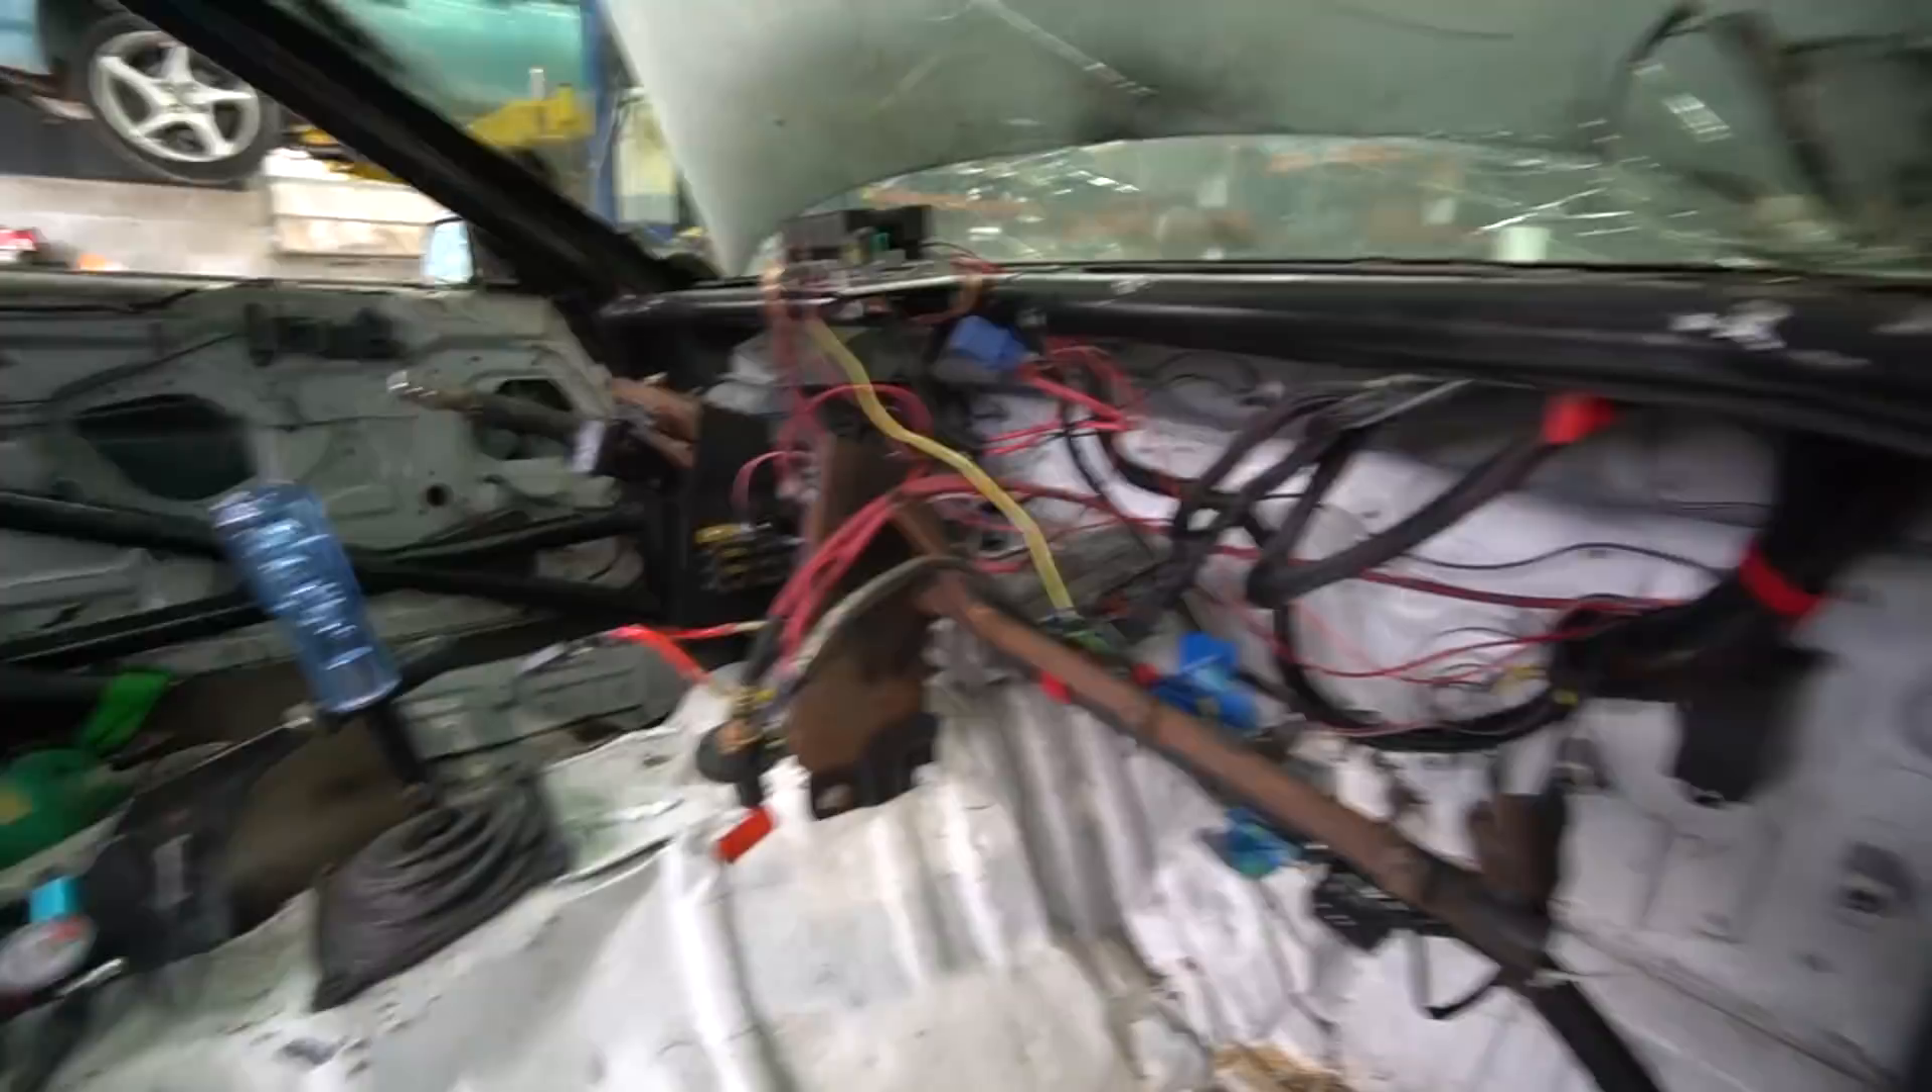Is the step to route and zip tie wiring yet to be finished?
Yes.